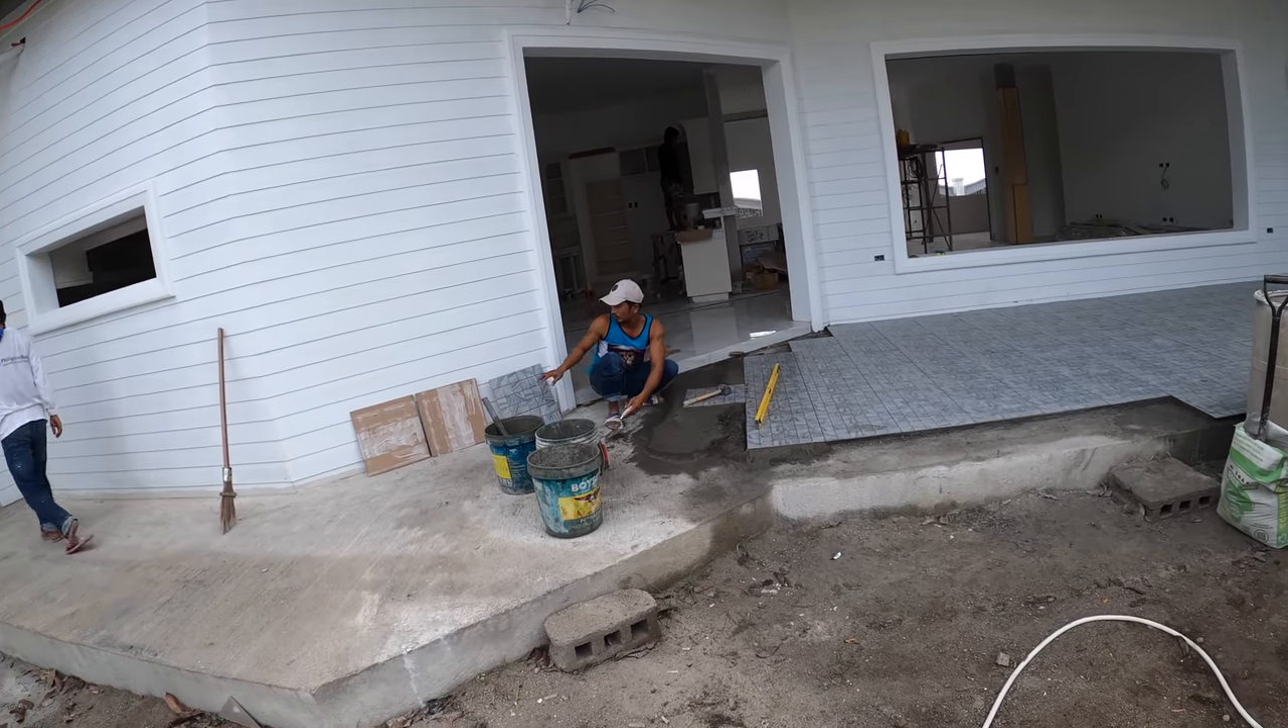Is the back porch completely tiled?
No.